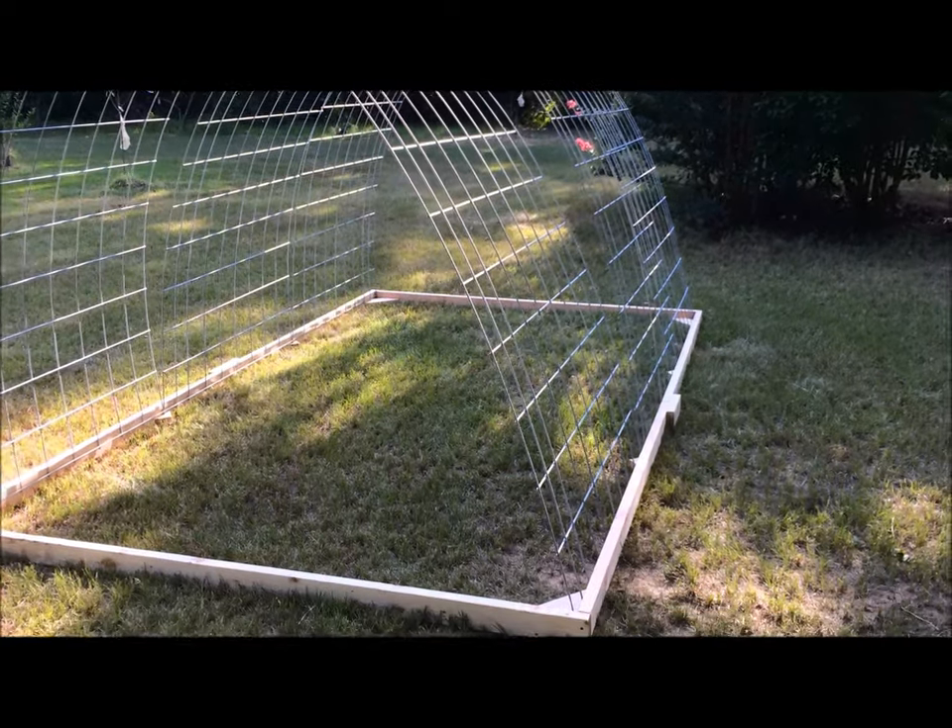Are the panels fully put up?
Yes.